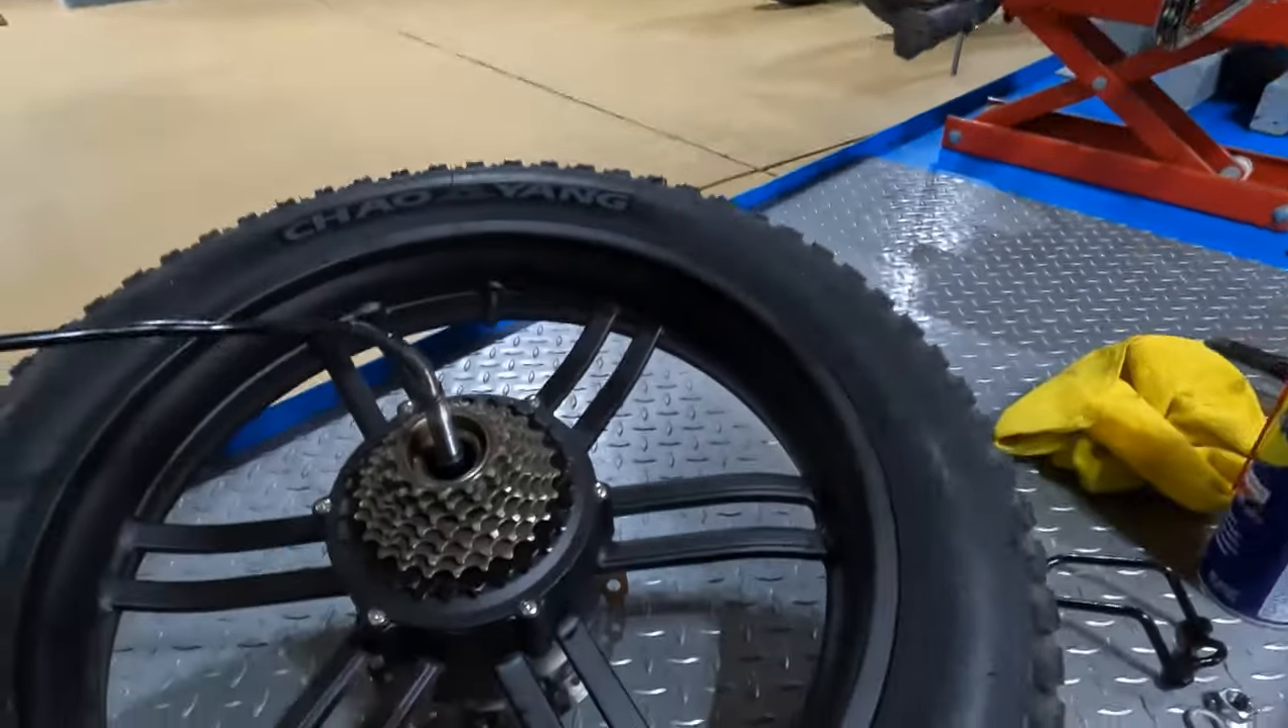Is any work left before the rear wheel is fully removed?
No.